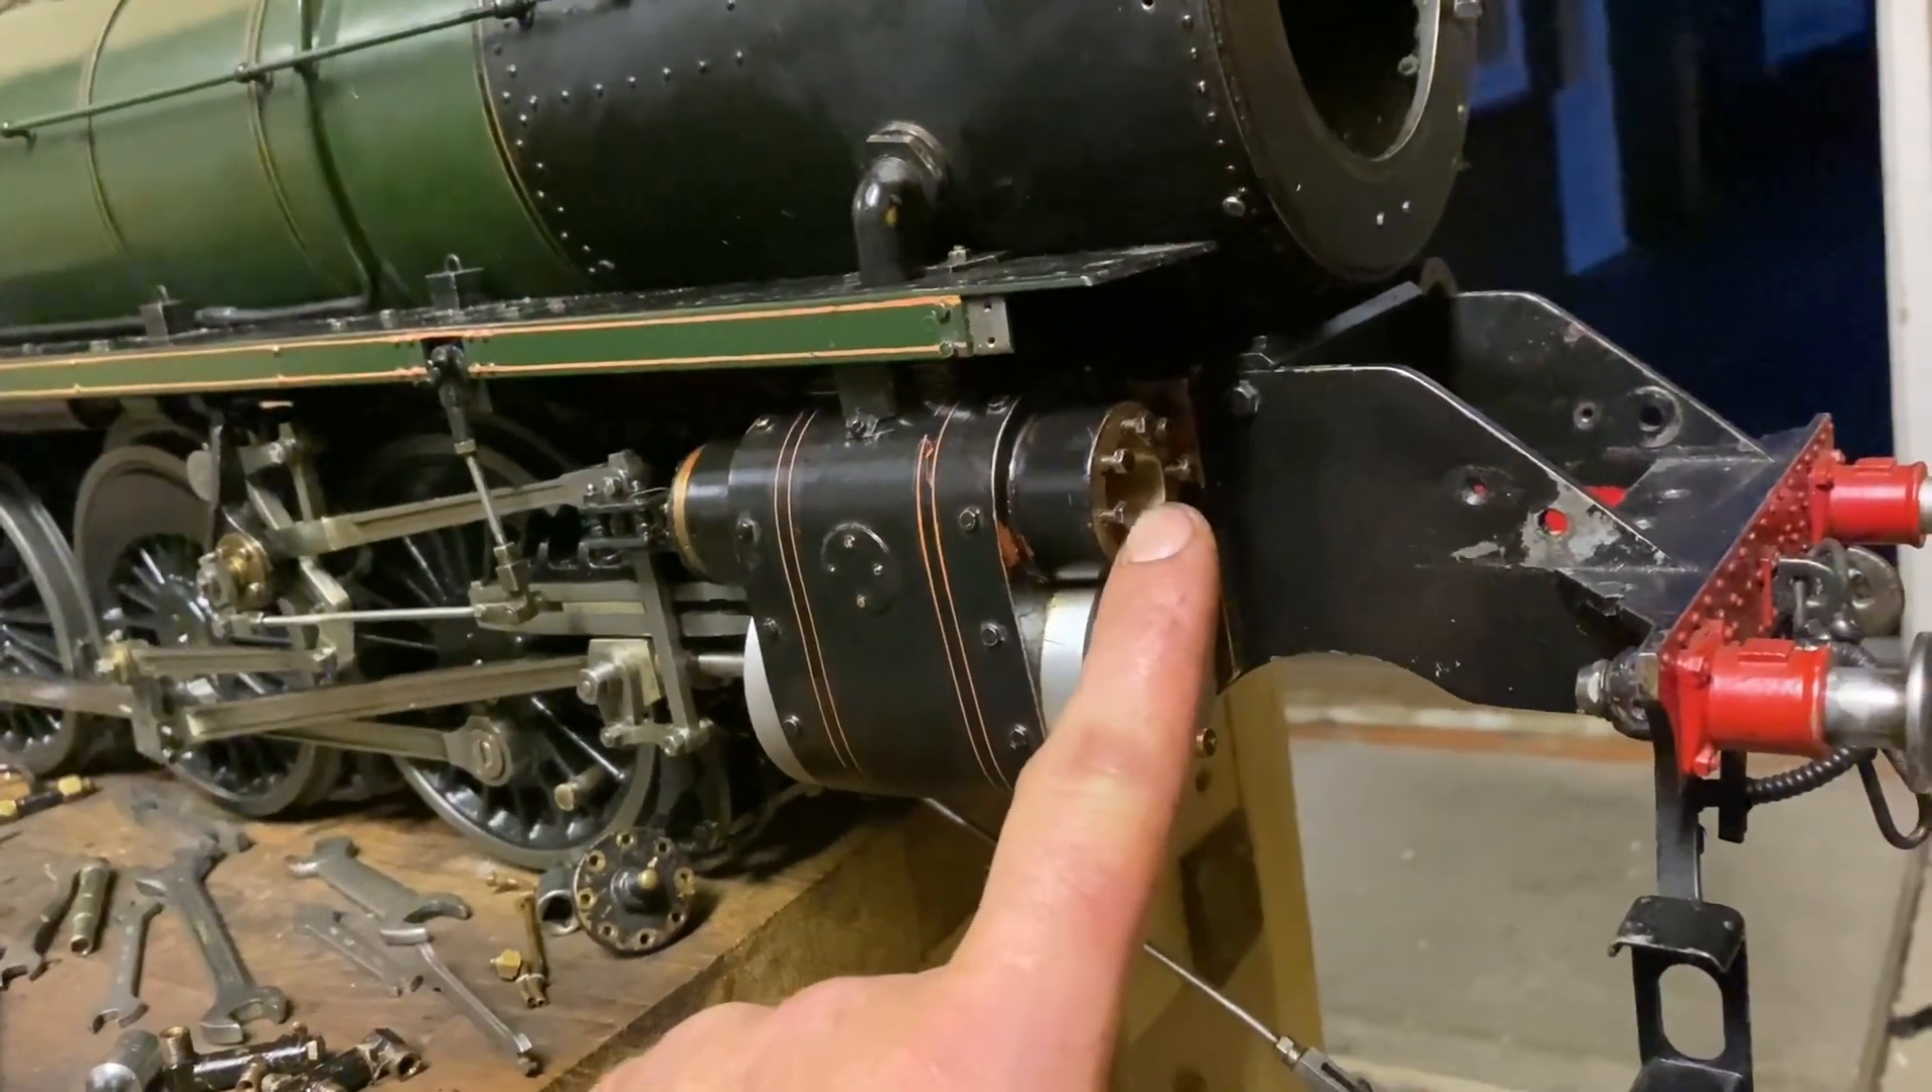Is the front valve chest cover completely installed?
No.